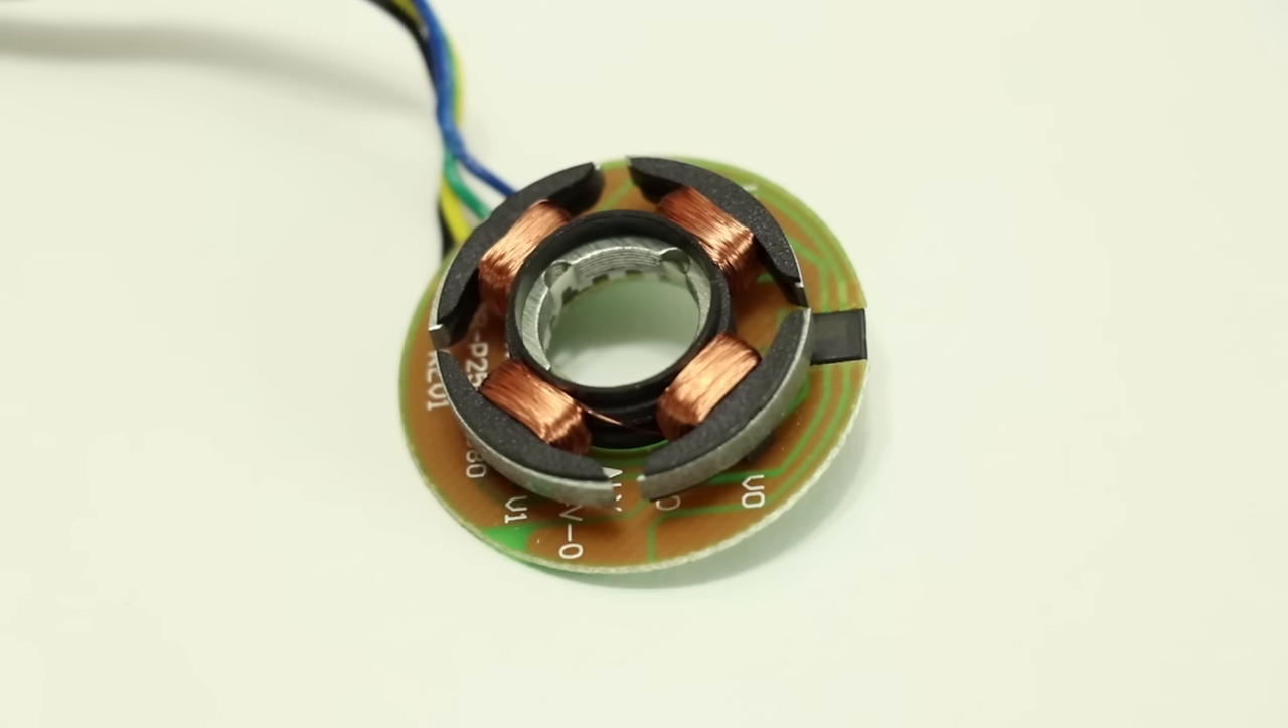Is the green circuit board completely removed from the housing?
Yes.